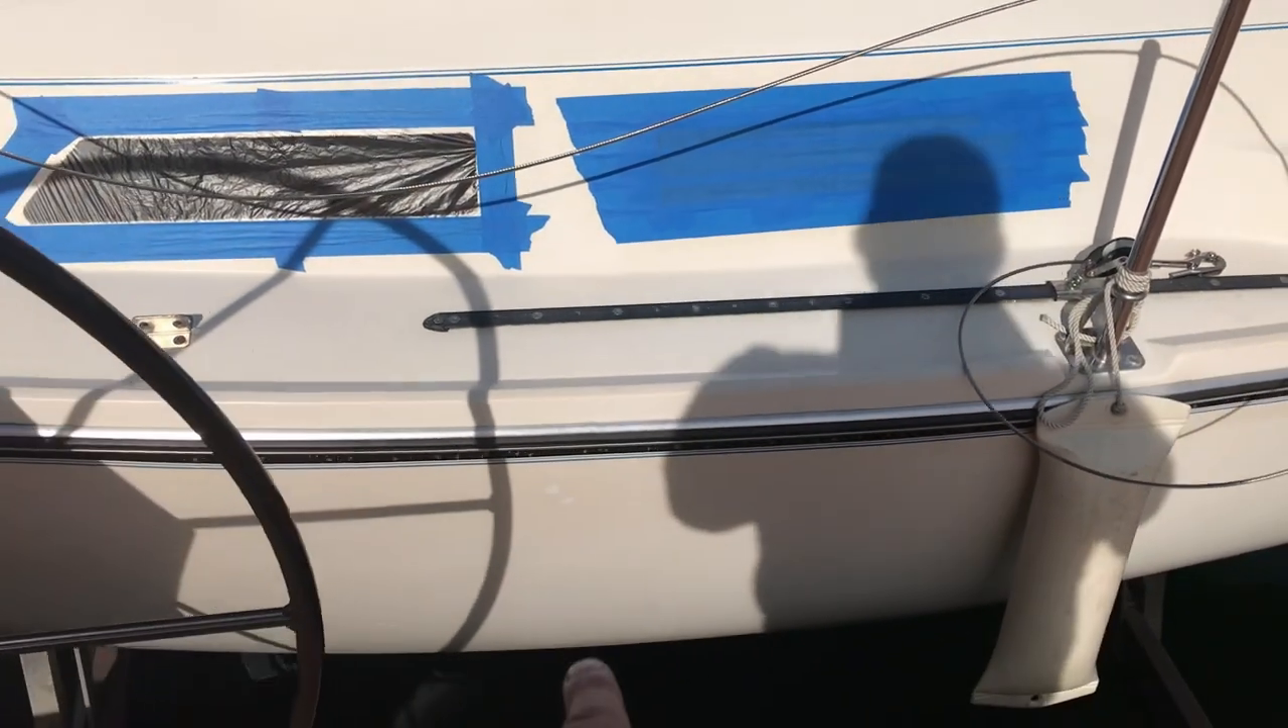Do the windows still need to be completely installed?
Yes.